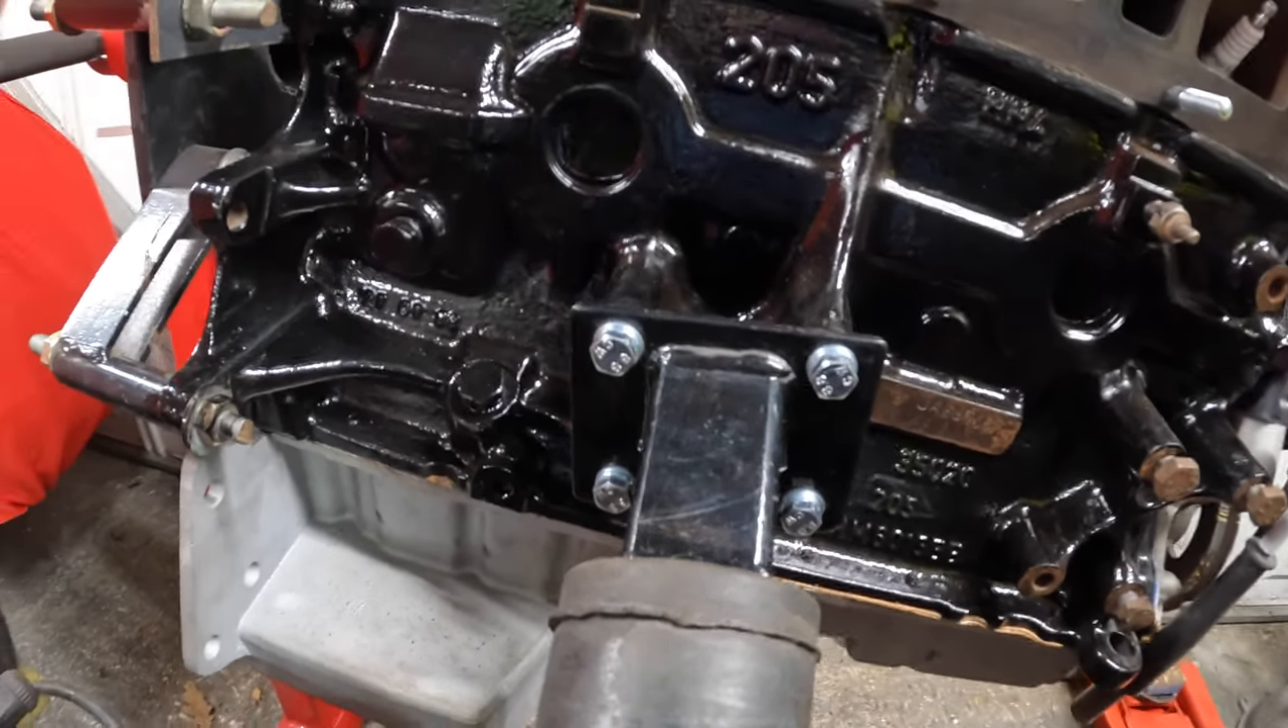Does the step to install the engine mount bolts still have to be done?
No.